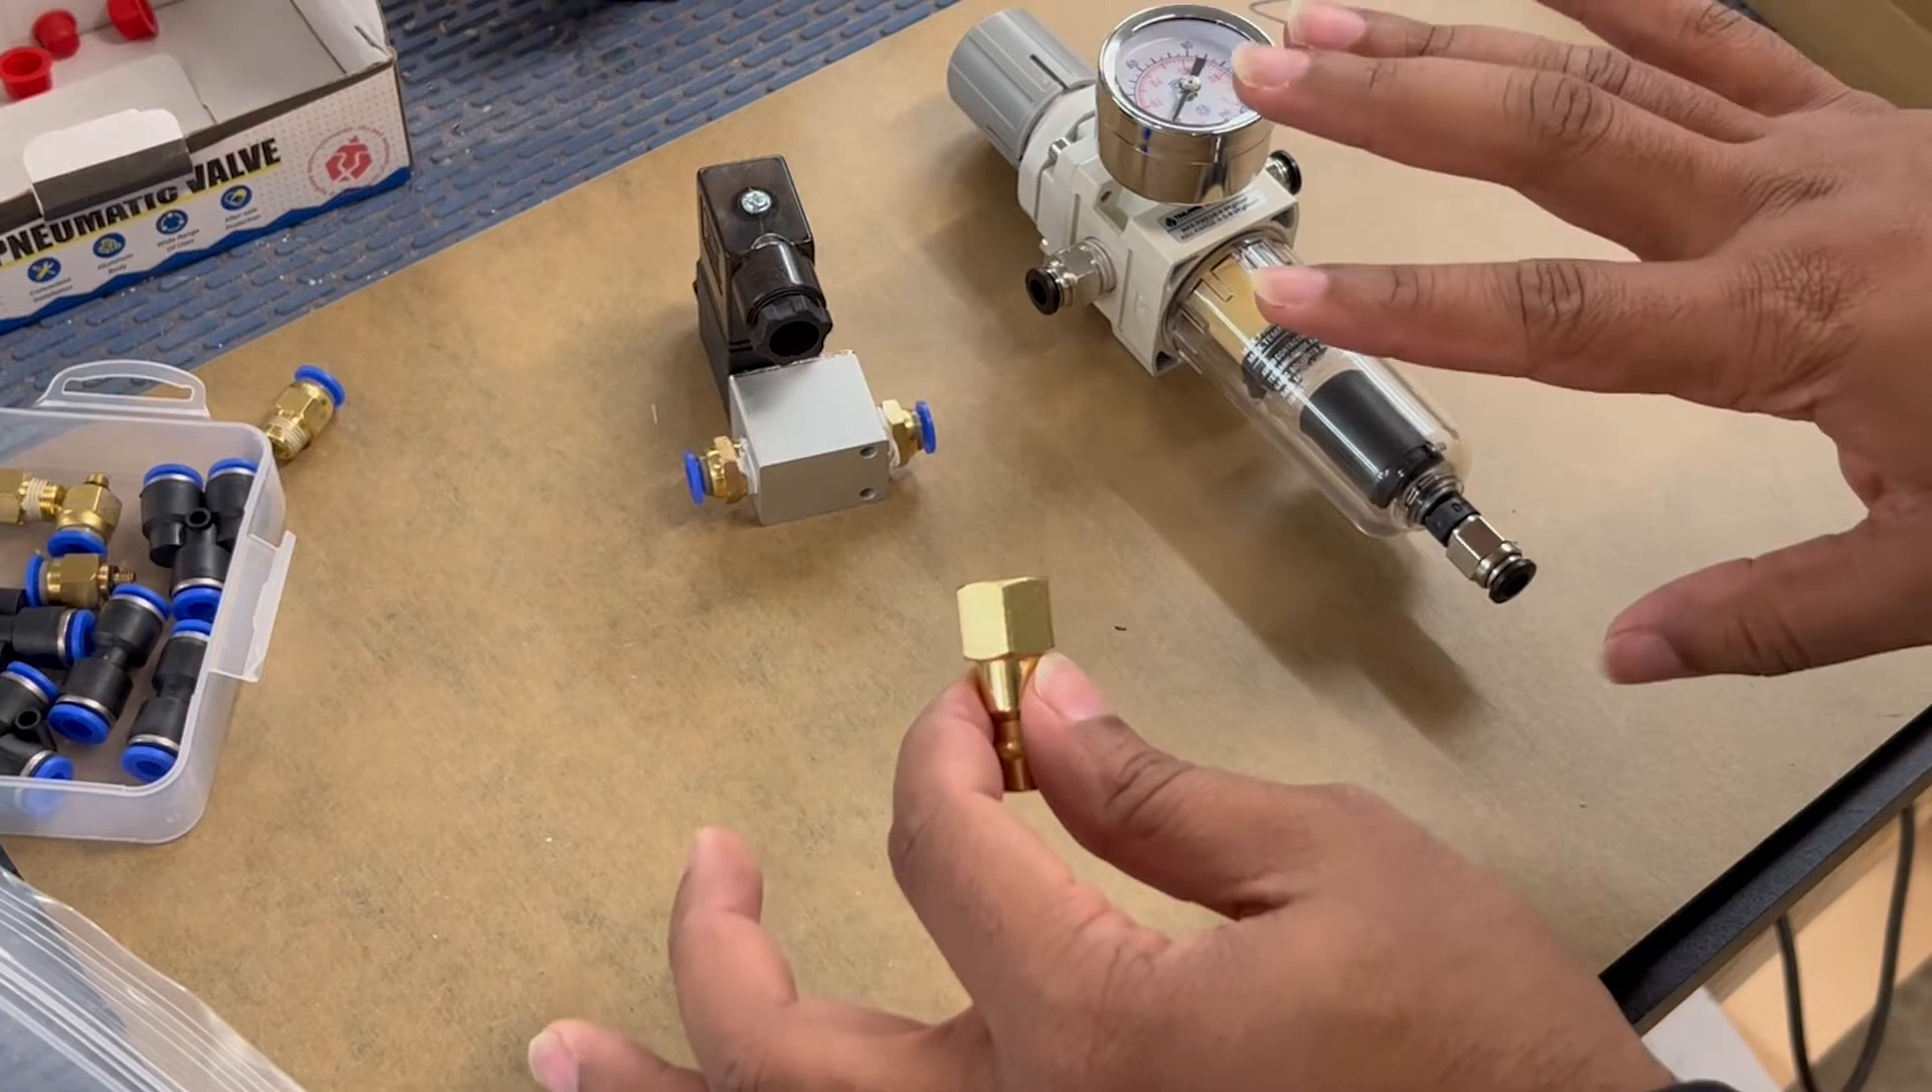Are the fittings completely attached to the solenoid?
Yes.